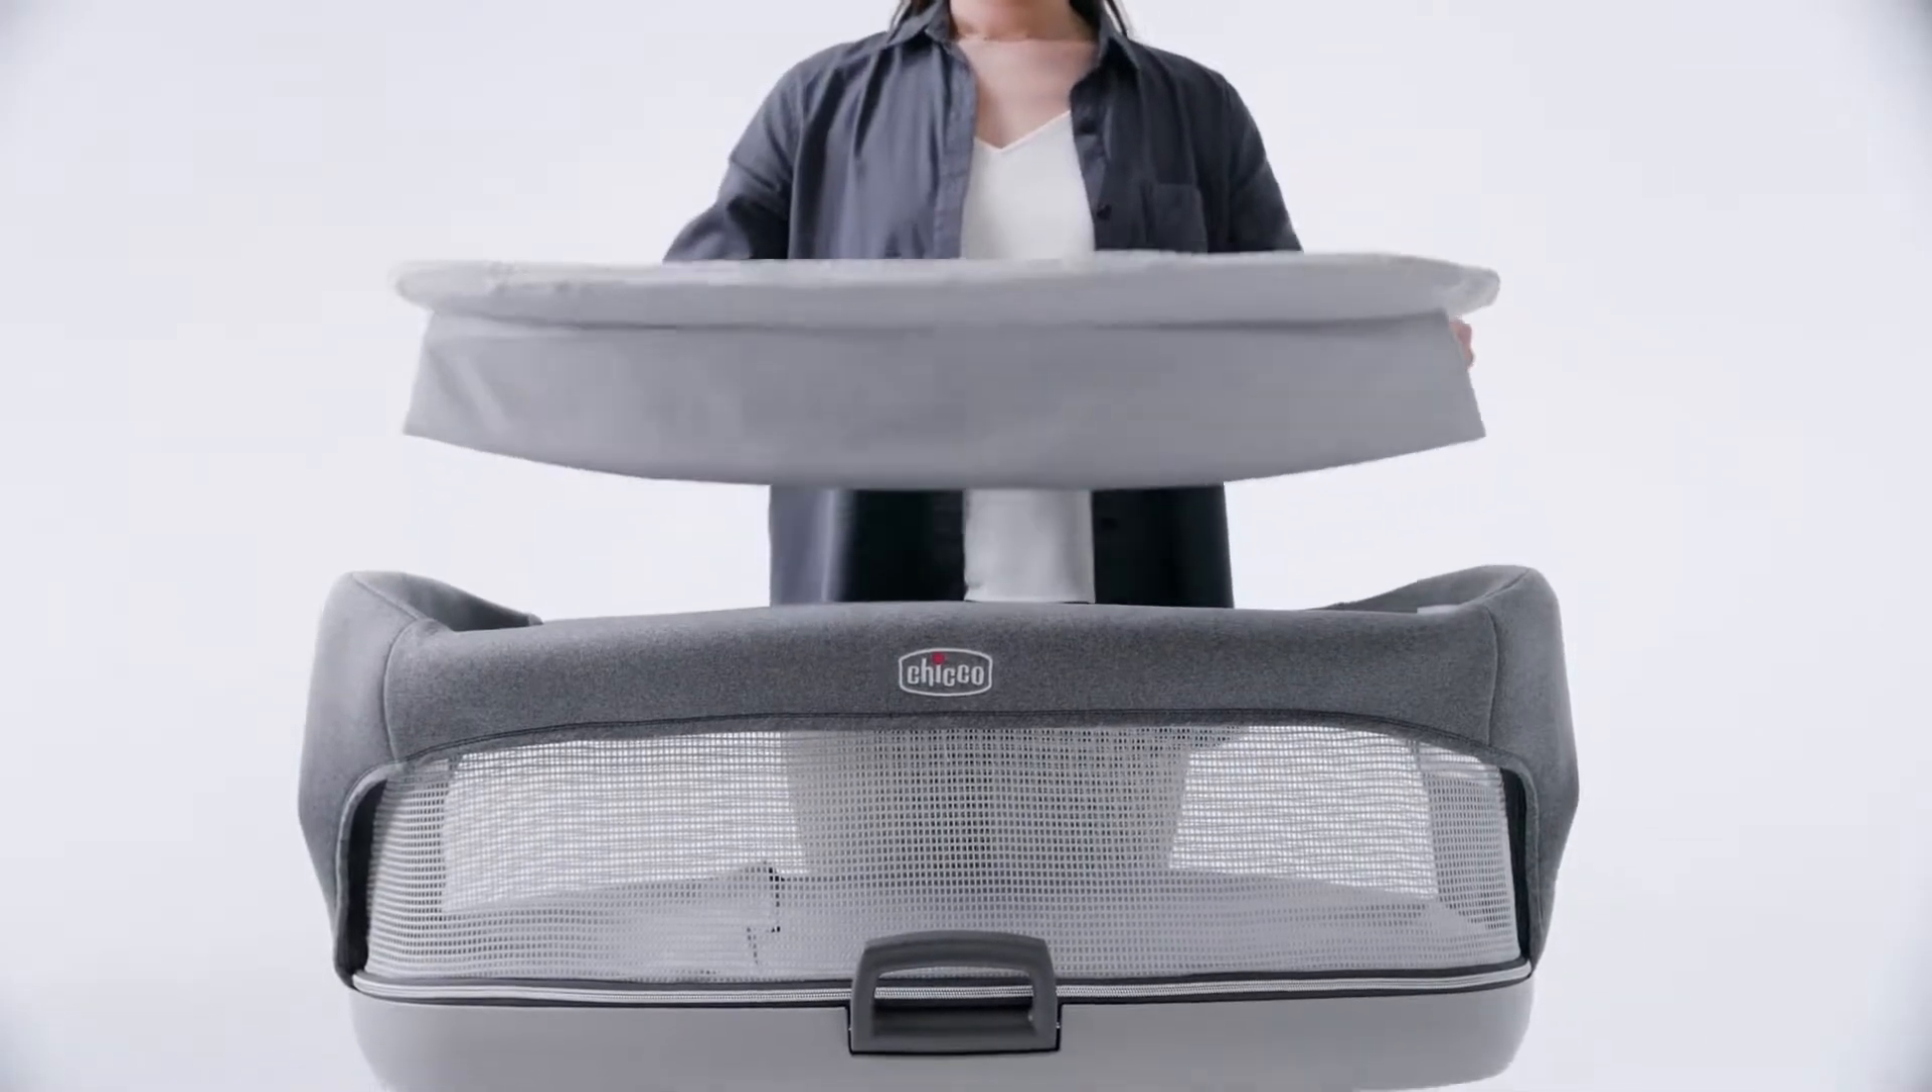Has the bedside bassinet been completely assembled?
No.